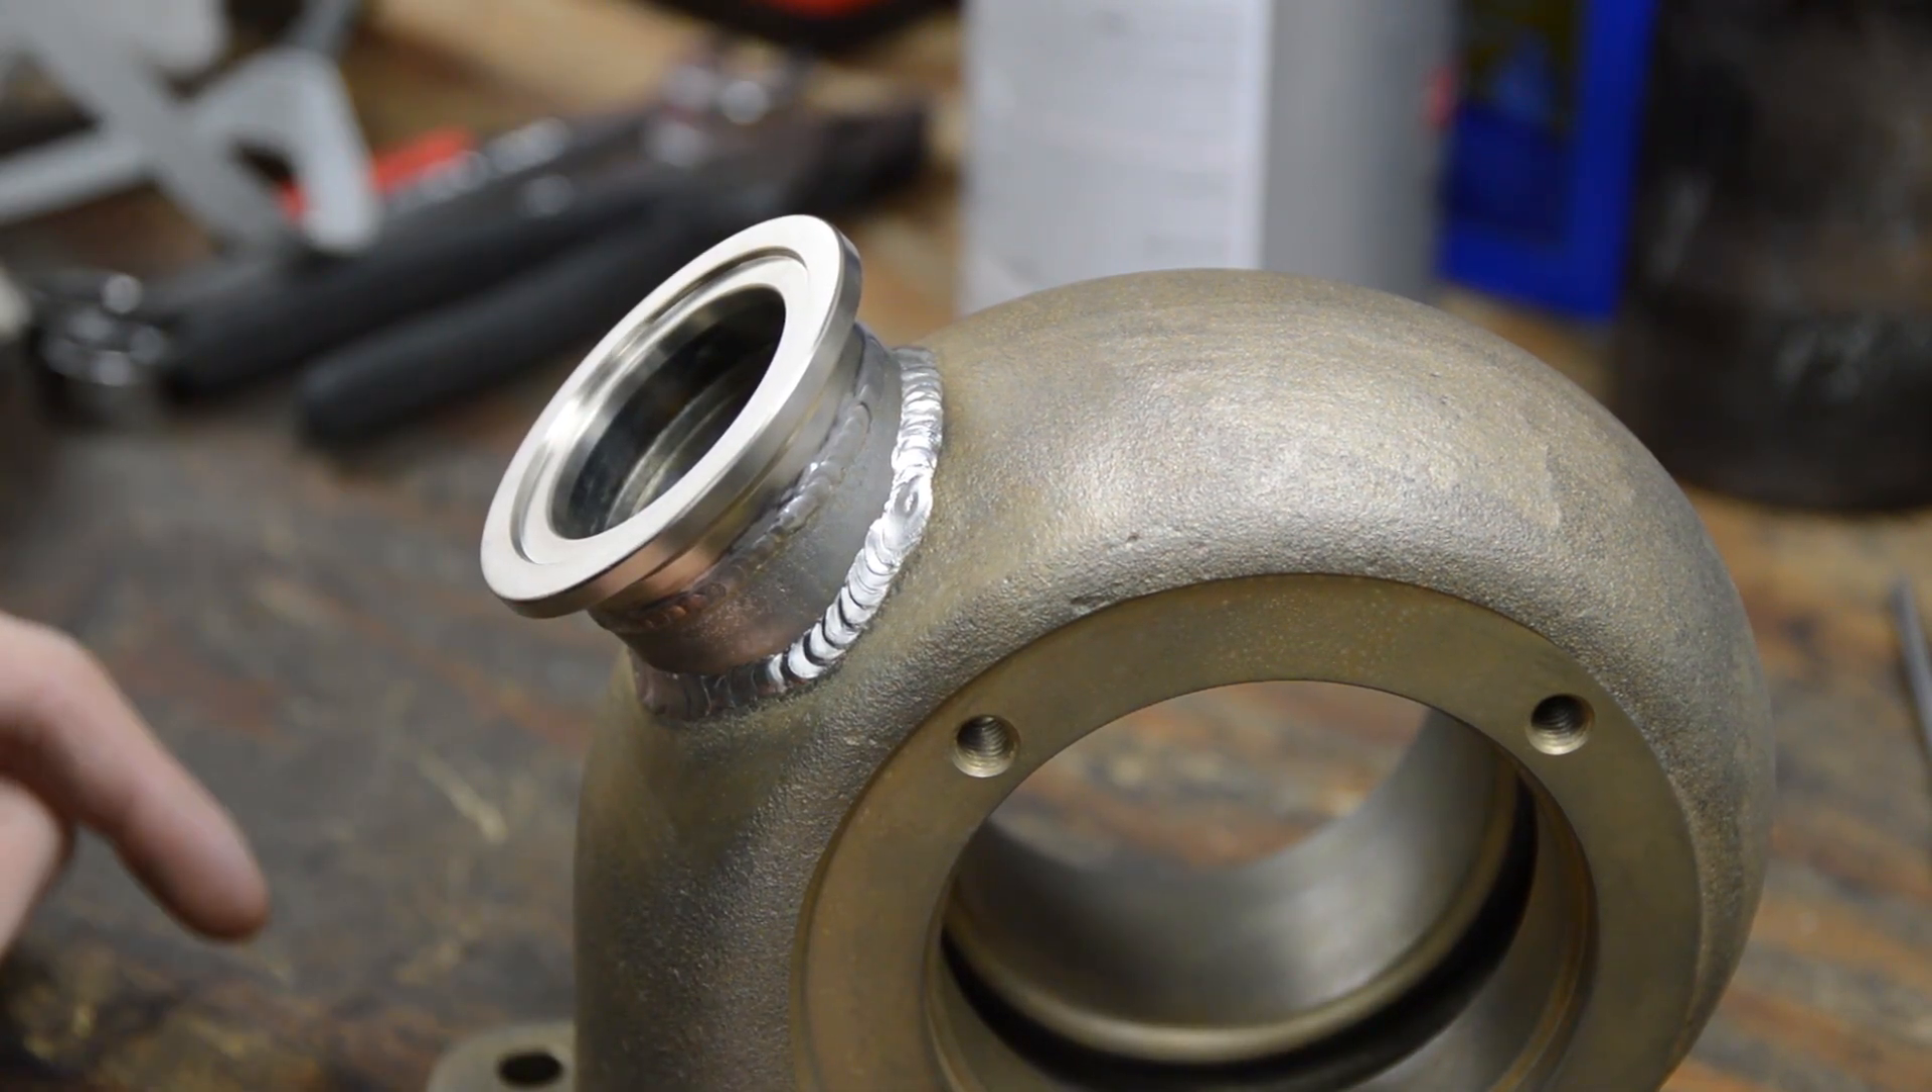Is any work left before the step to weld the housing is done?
No.